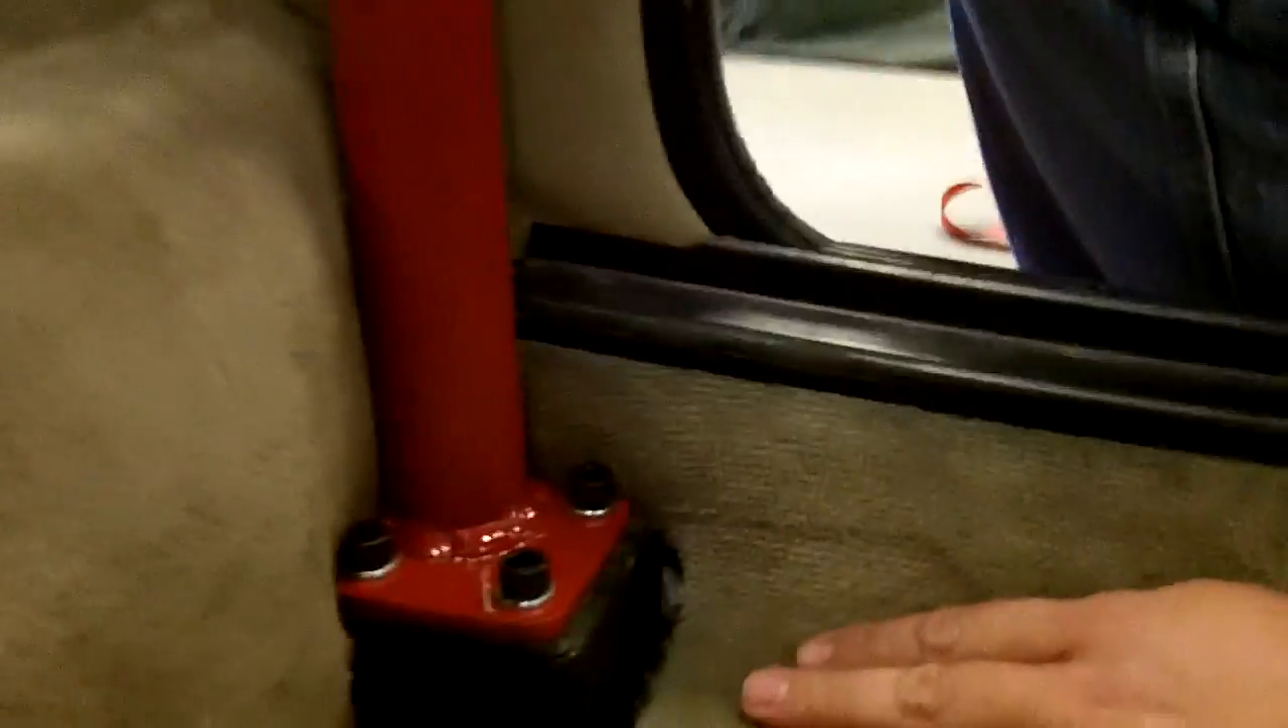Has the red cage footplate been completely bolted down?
Yes.